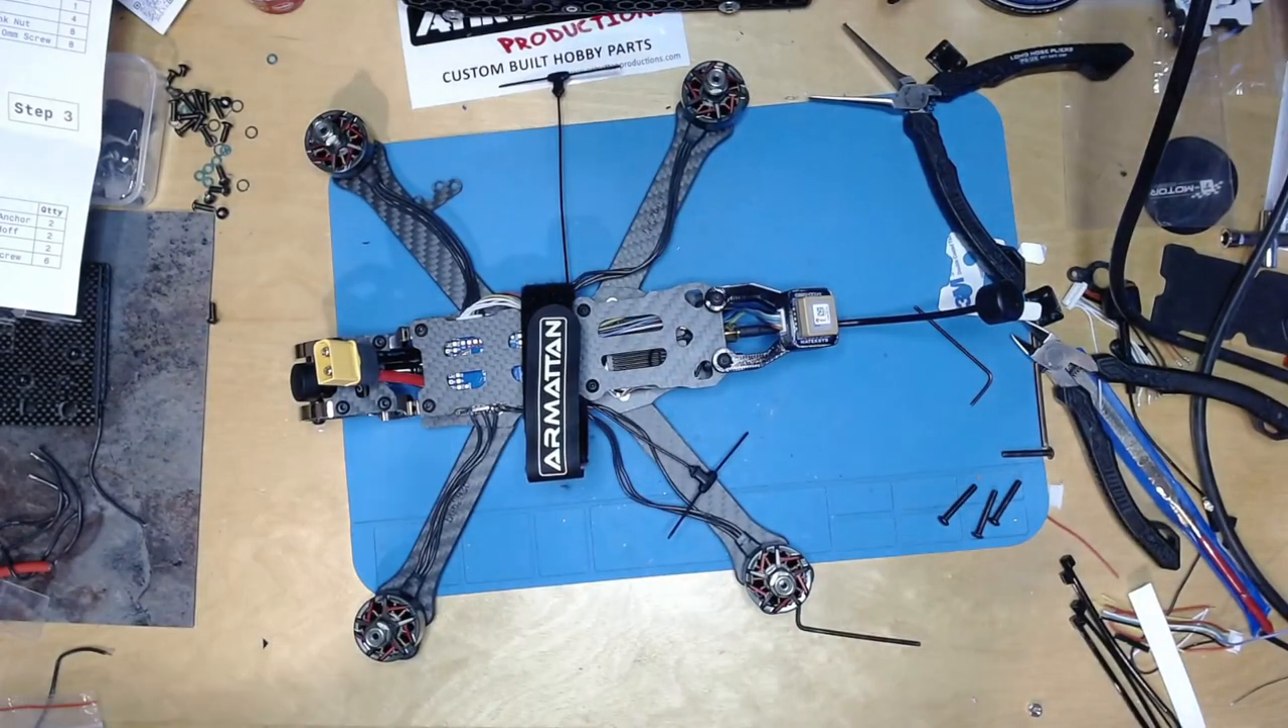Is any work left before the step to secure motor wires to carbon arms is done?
Yes.